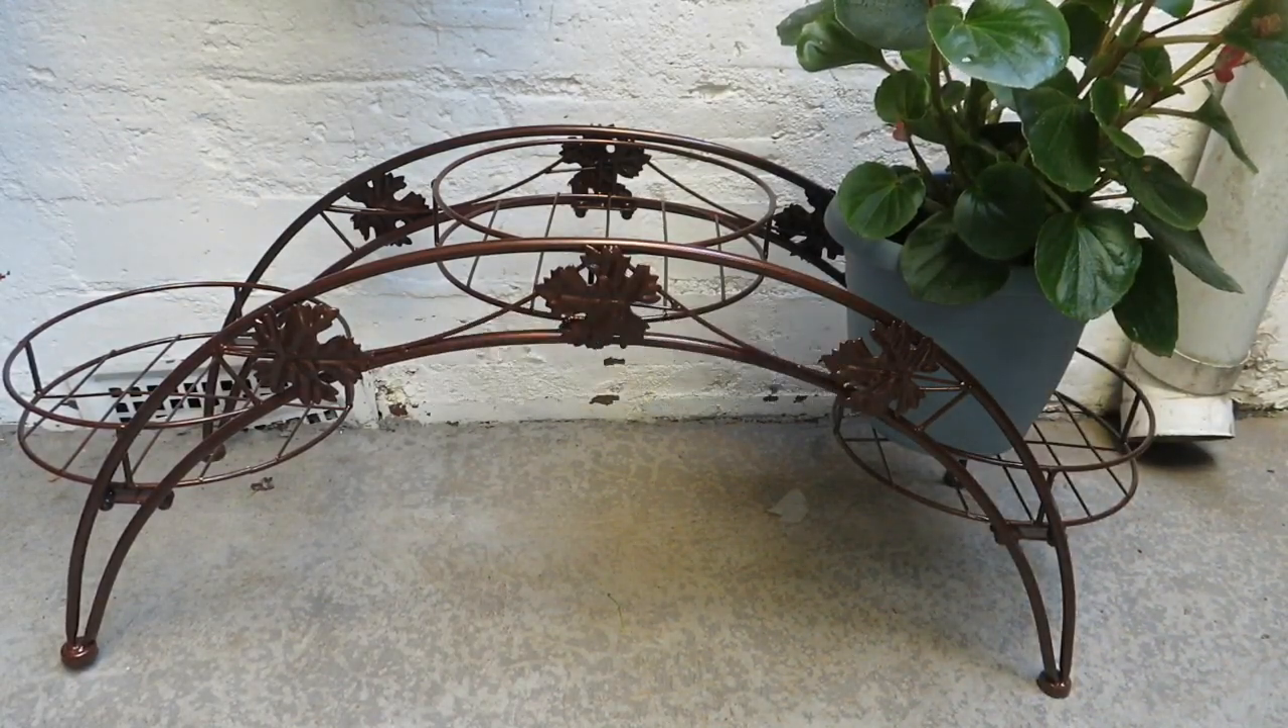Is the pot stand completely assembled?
Yes.